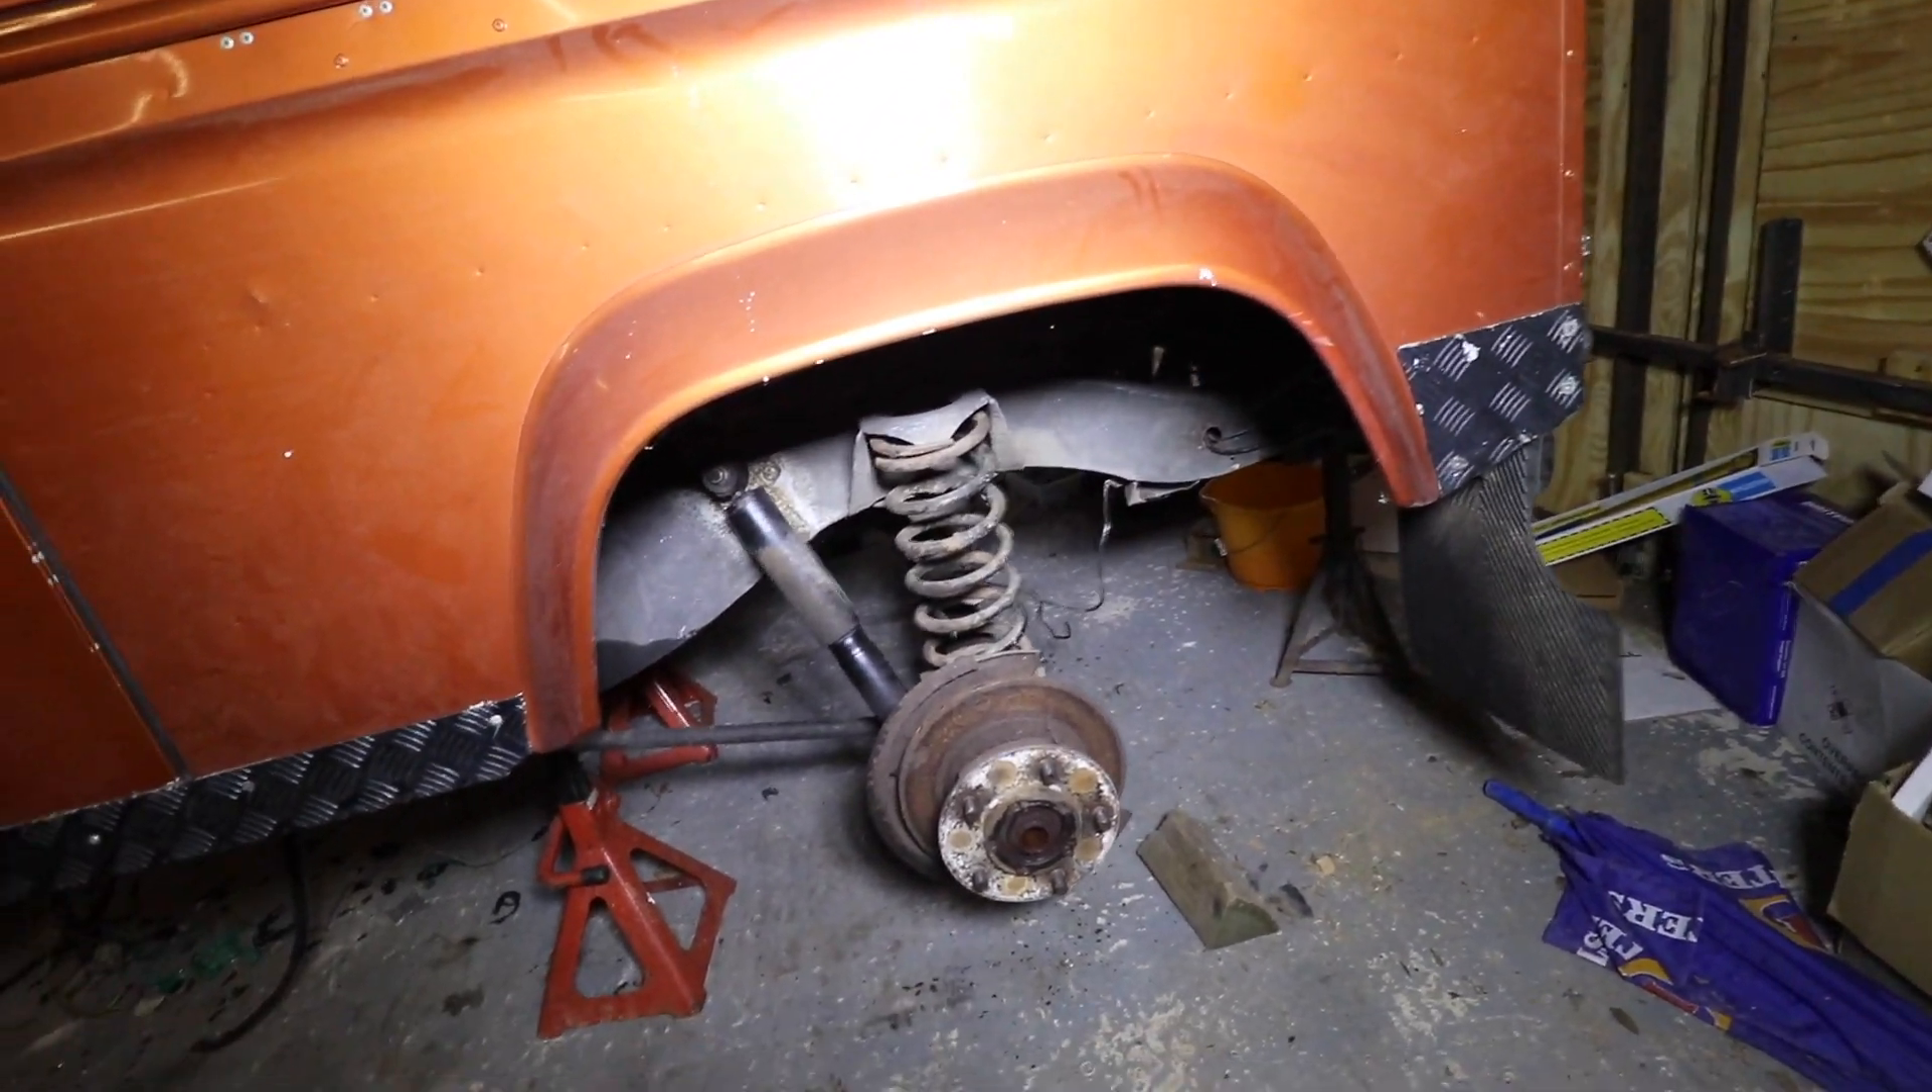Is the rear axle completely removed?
No.